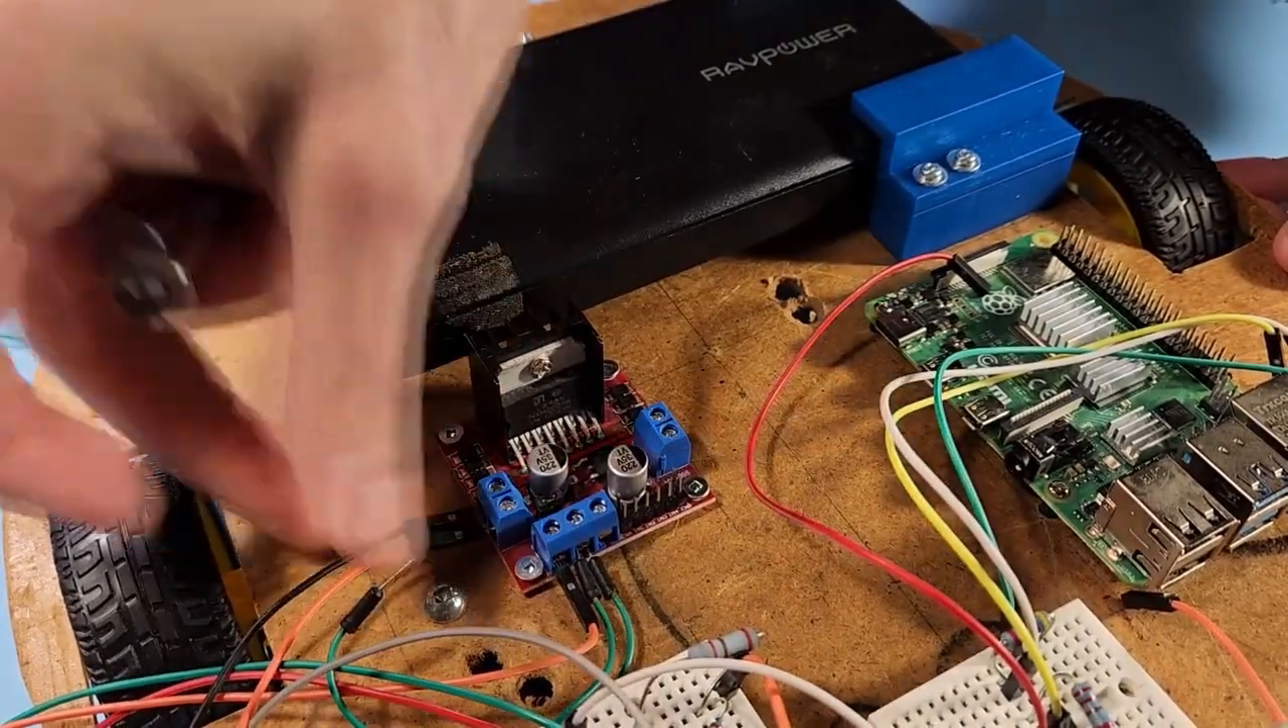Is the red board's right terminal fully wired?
No.